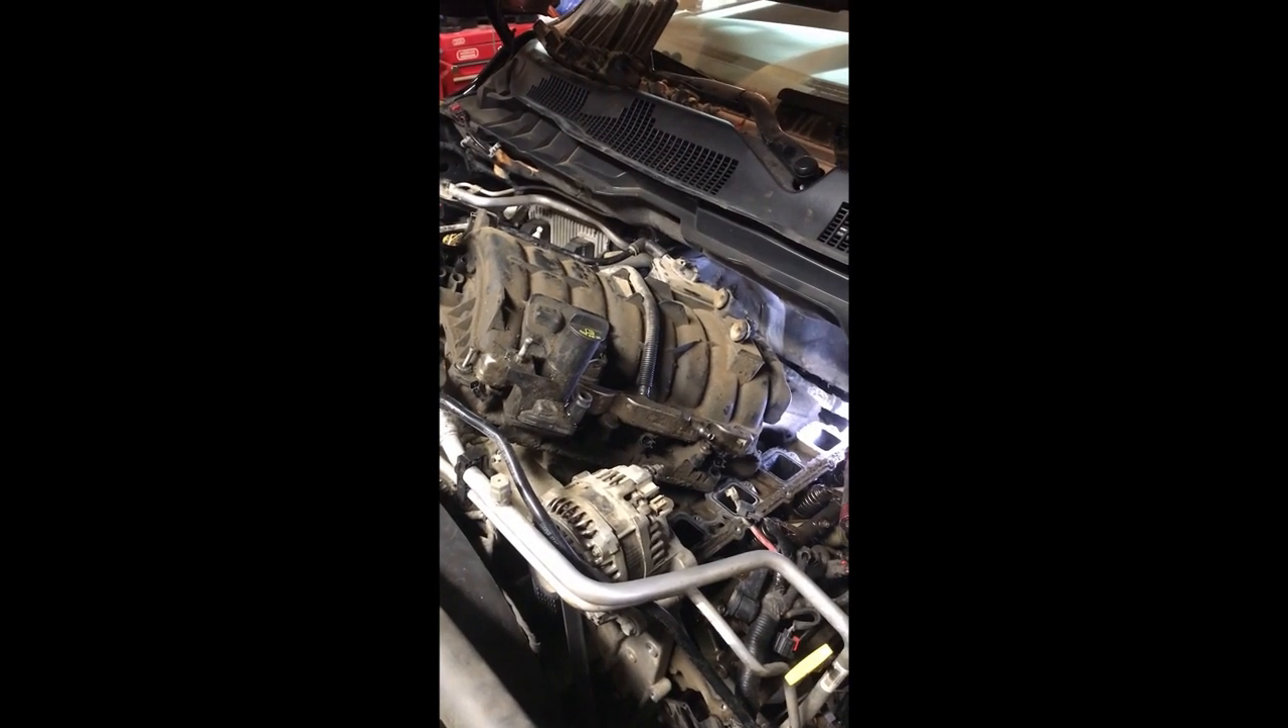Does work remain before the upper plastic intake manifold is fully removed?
Yes.